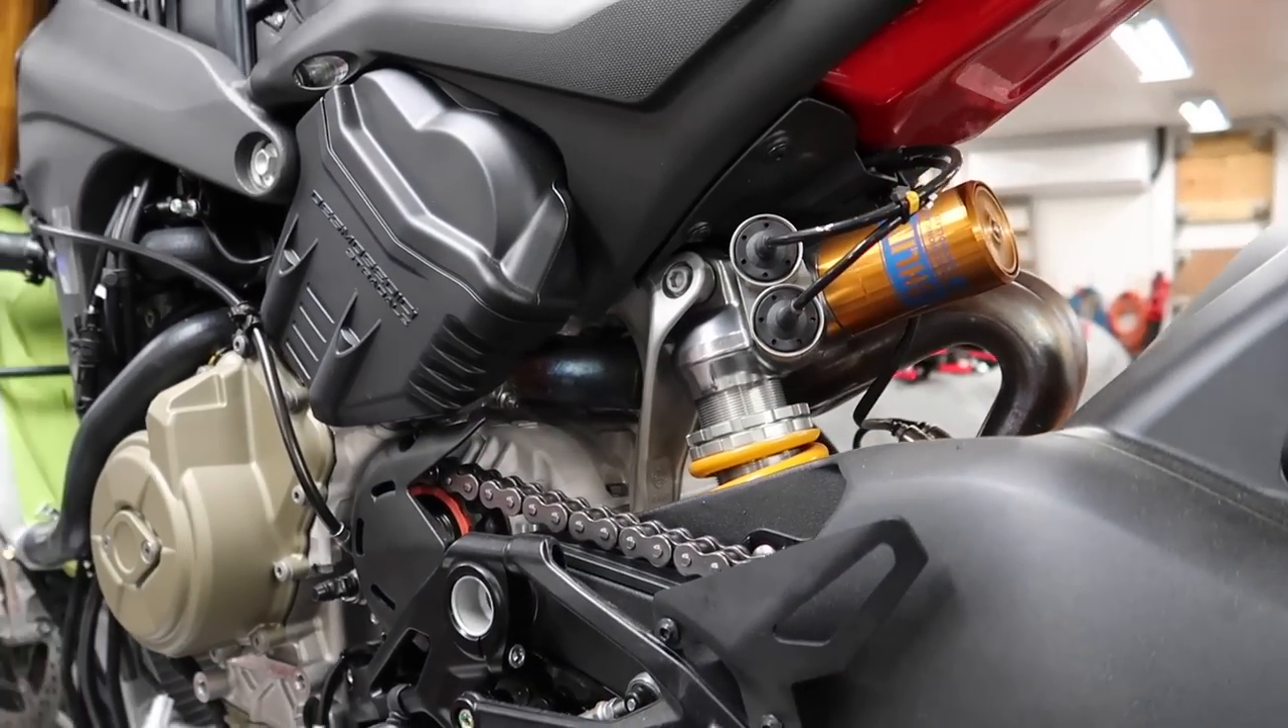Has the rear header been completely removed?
No.